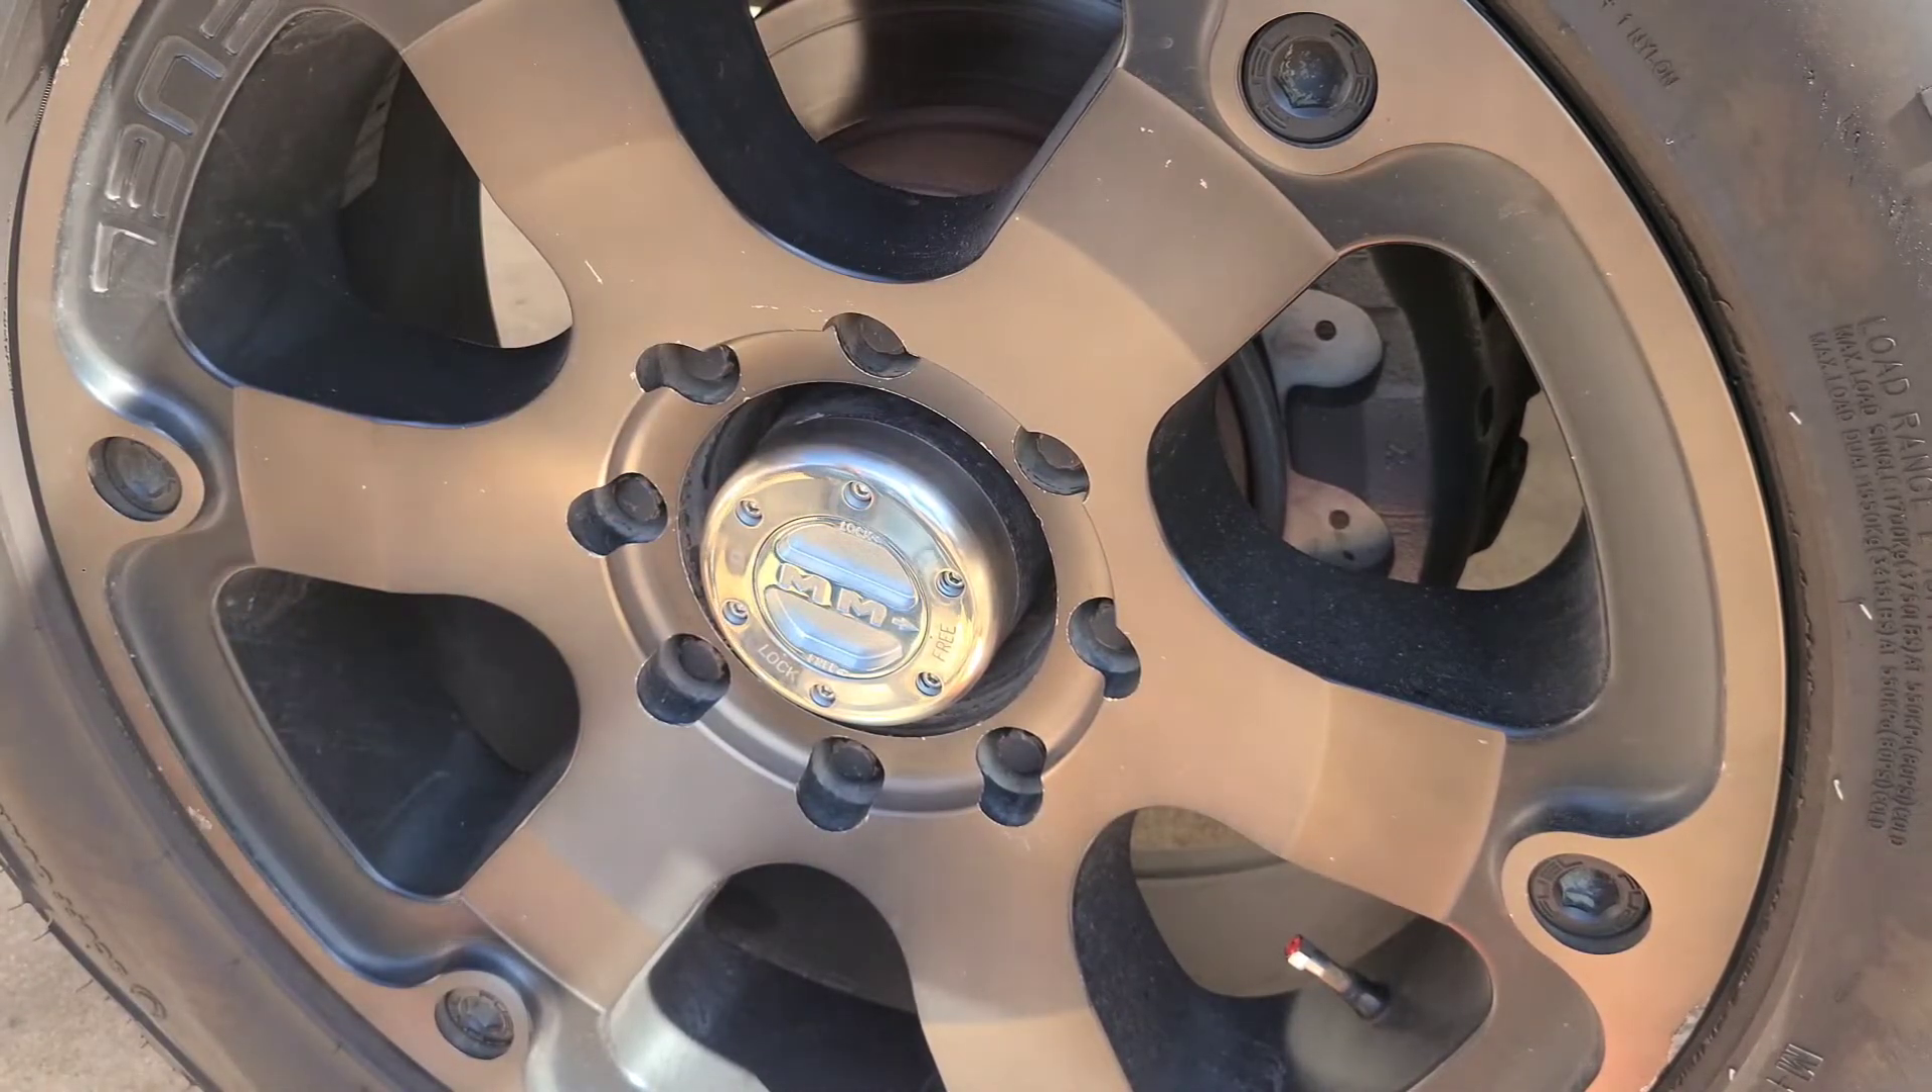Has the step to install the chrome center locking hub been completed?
Yes.